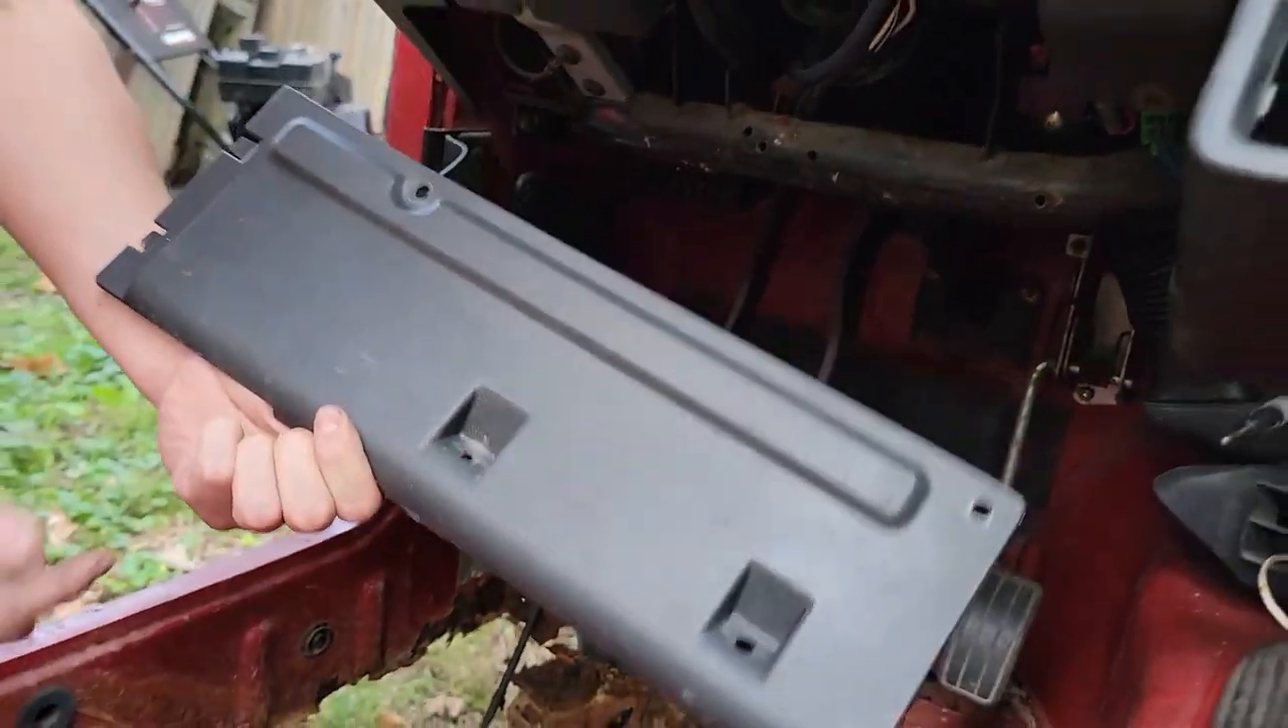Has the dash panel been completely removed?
Yes.